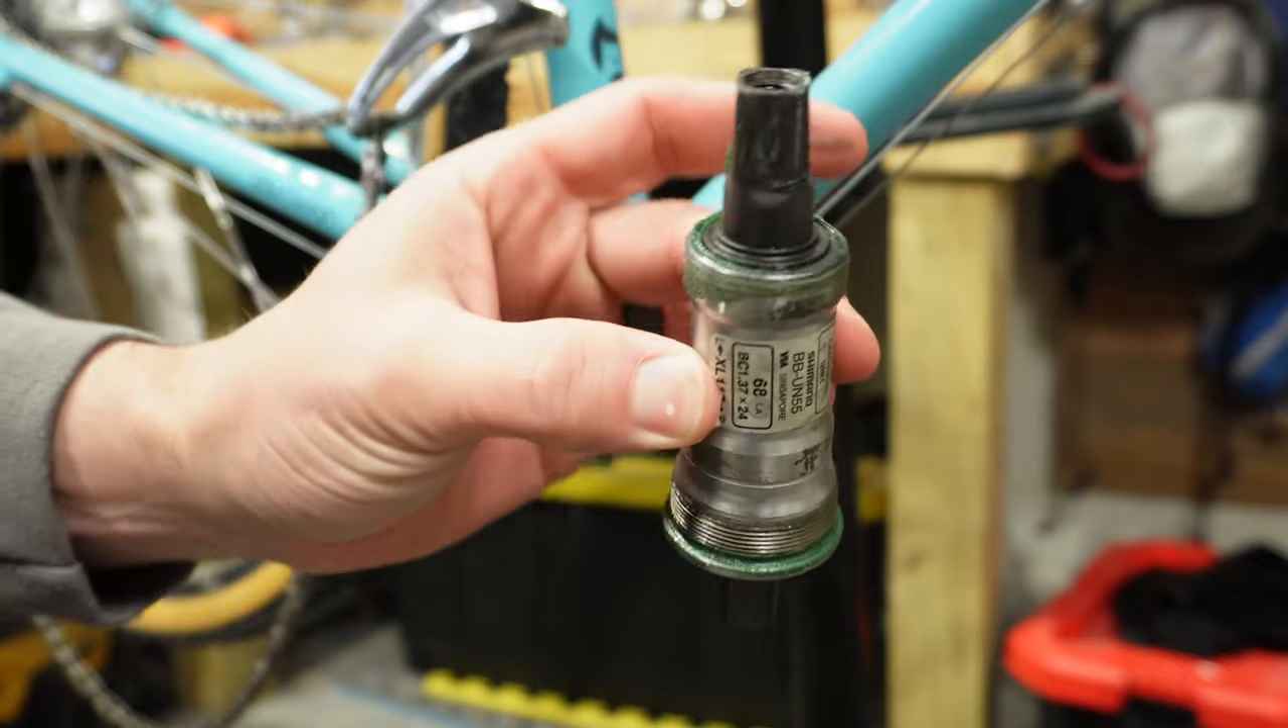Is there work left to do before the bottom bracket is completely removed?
No.